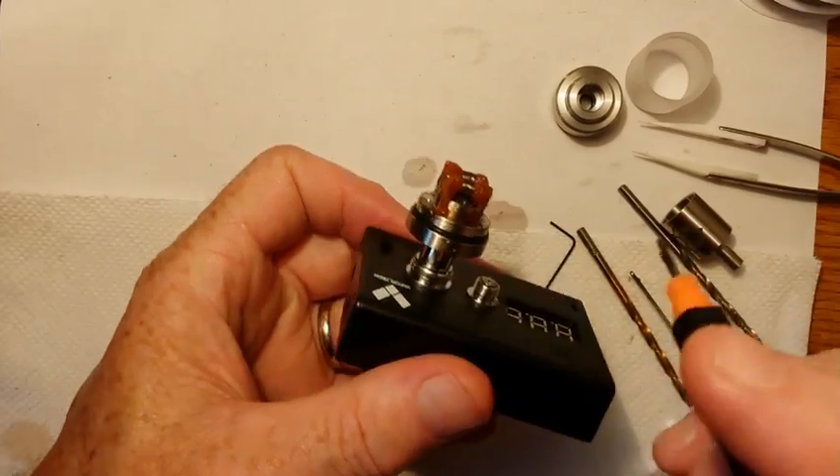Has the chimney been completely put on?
No.